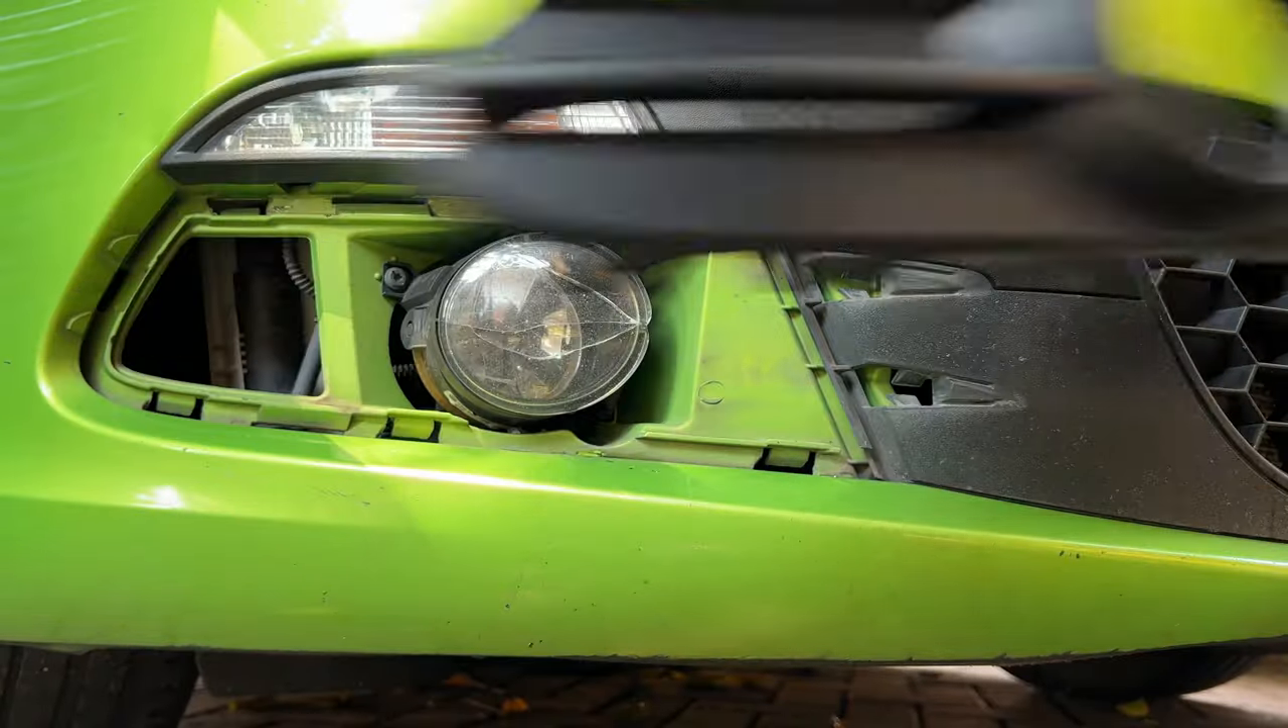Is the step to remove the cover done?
Yes.